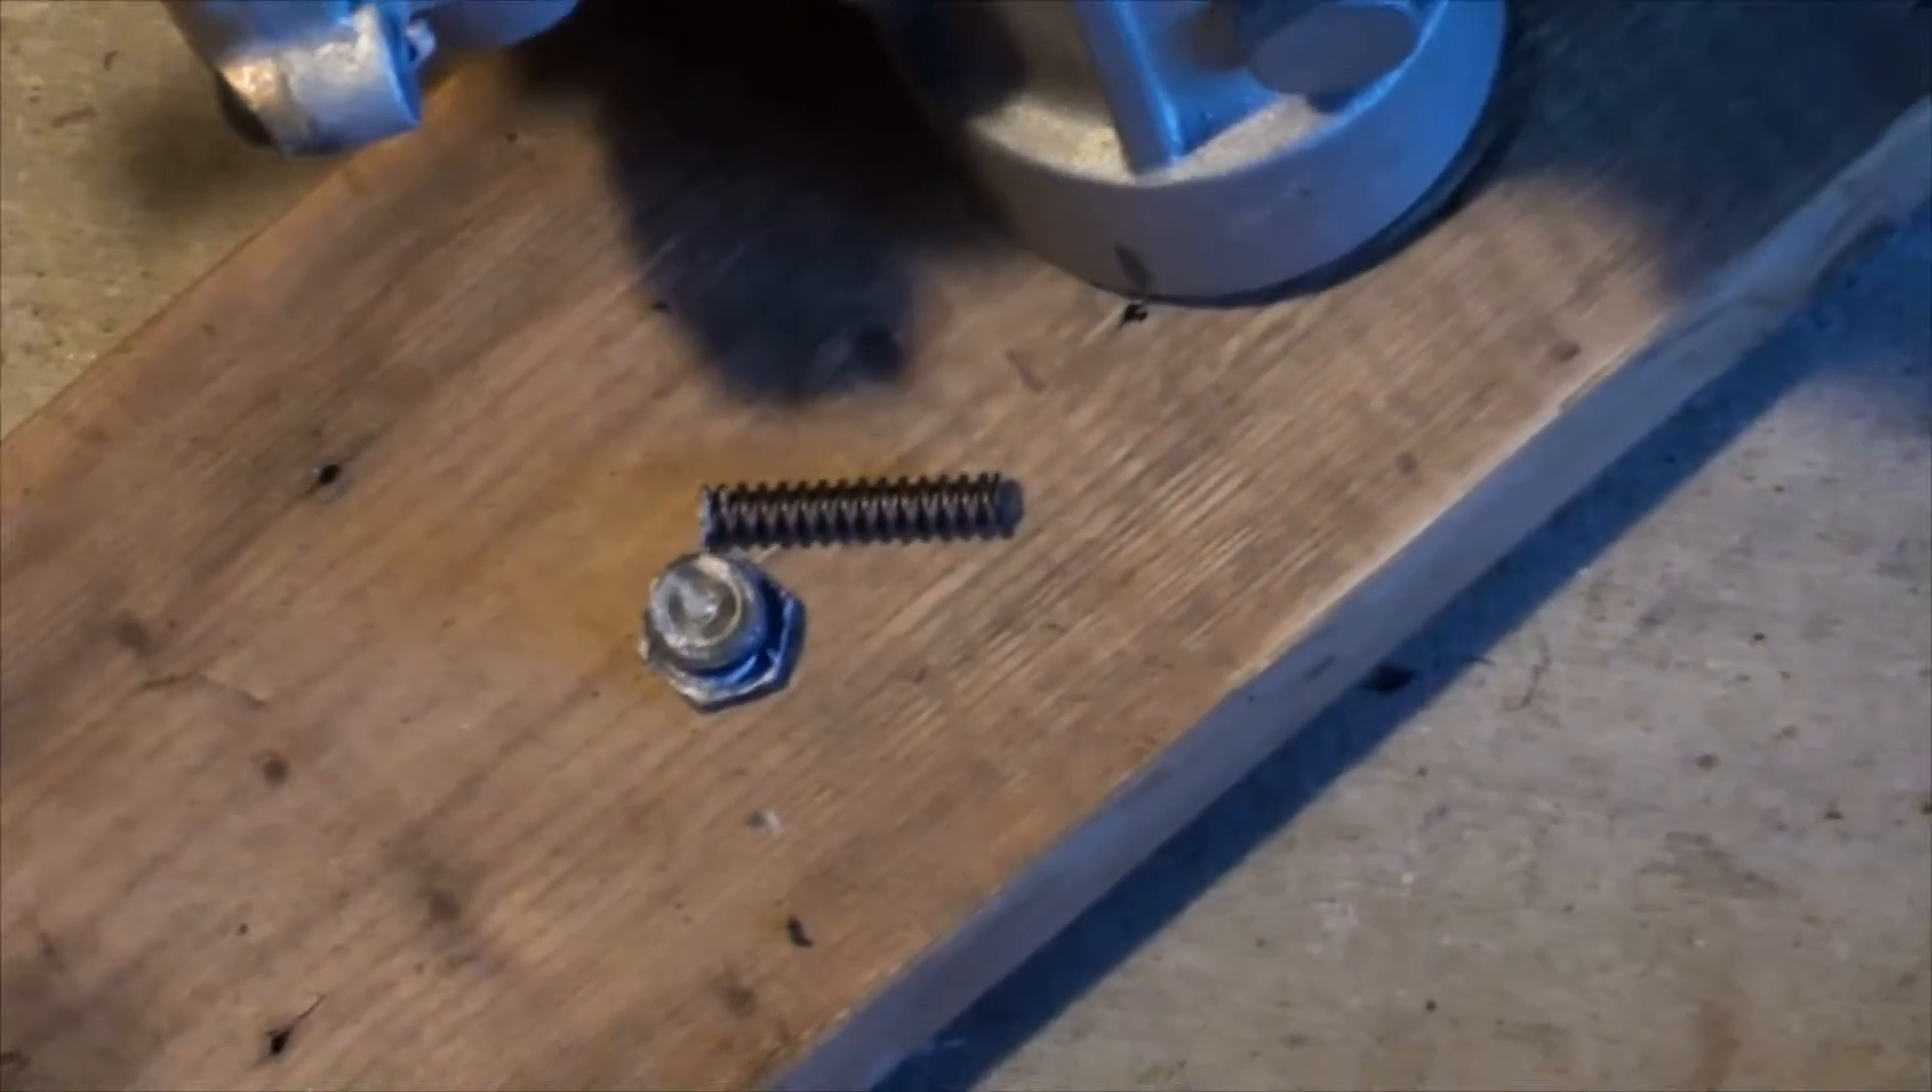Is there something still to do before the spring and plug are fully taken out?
No.